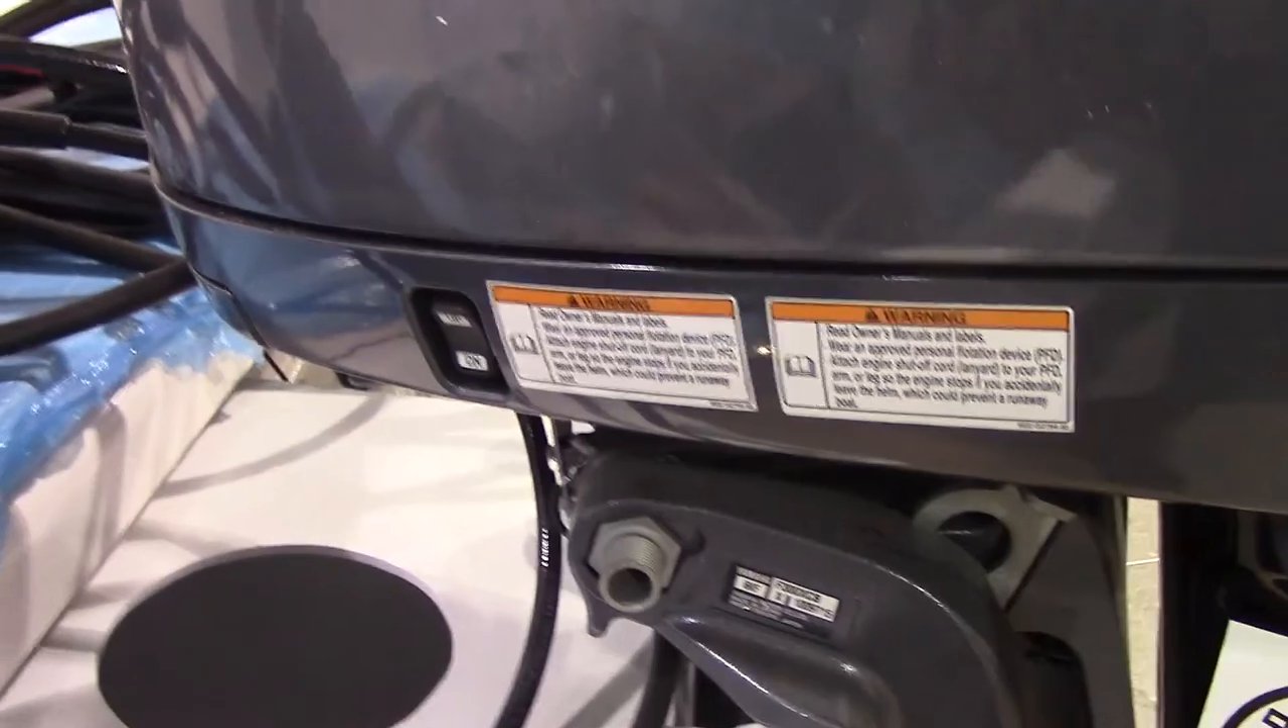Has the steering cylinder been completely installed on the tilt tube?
No.